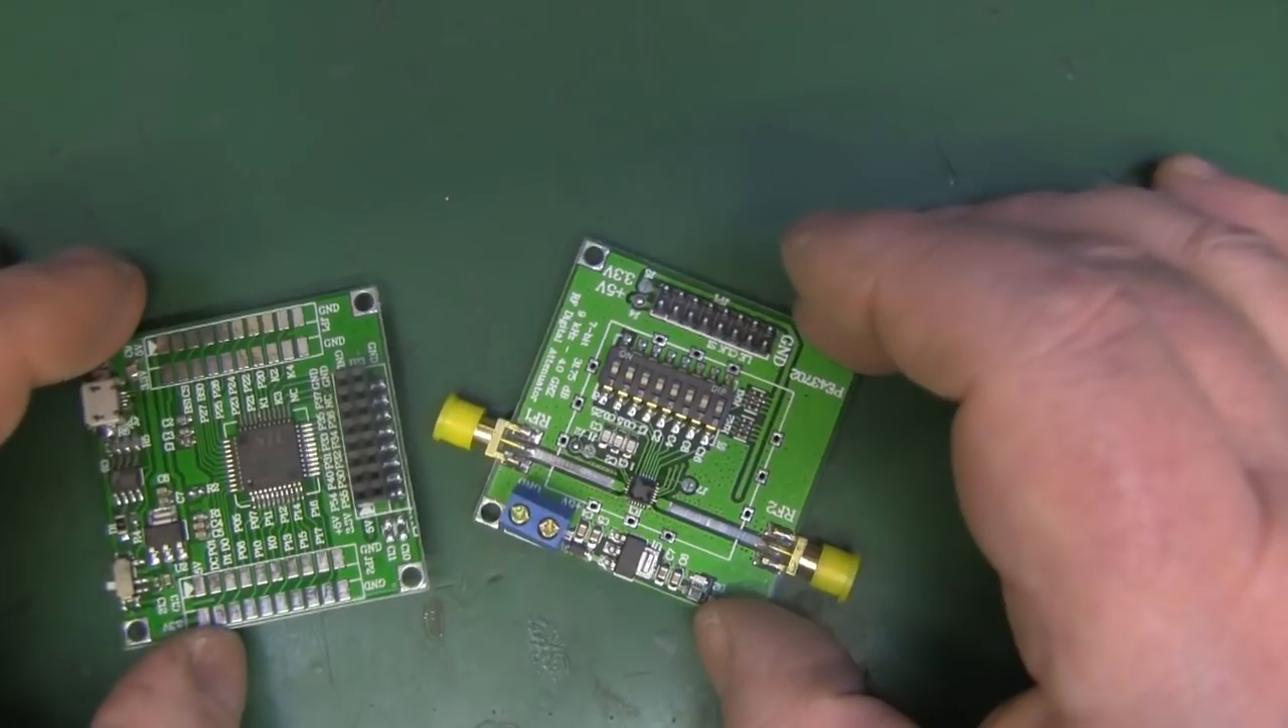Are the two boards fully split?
Yes.